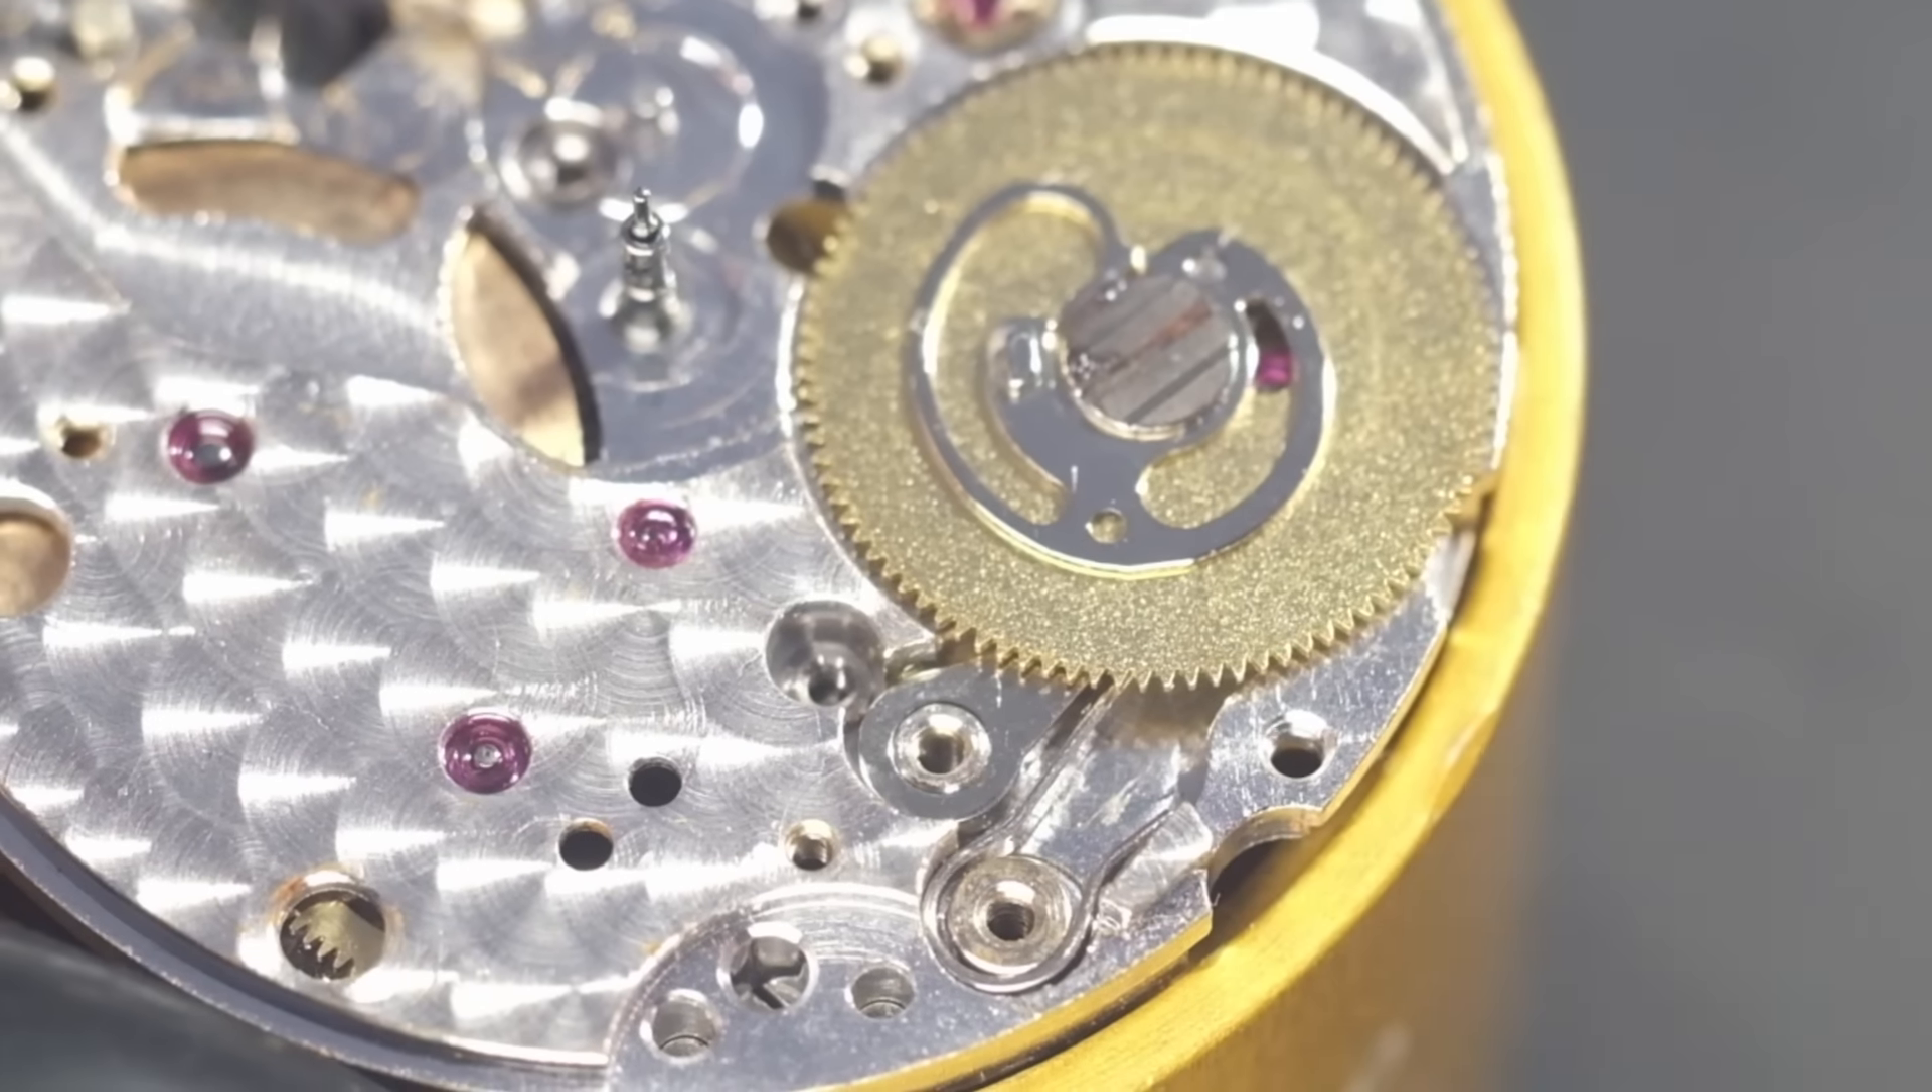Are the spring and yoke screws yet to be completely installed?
Yes.